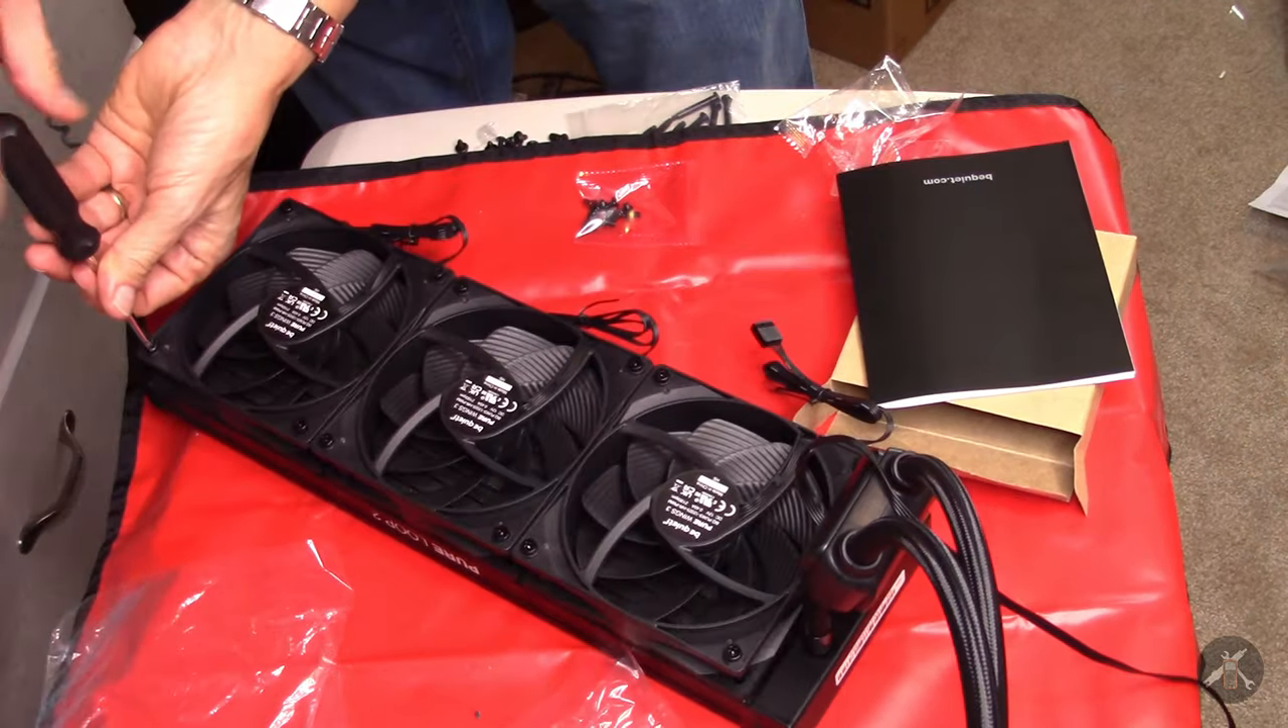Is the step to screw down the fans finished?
No.